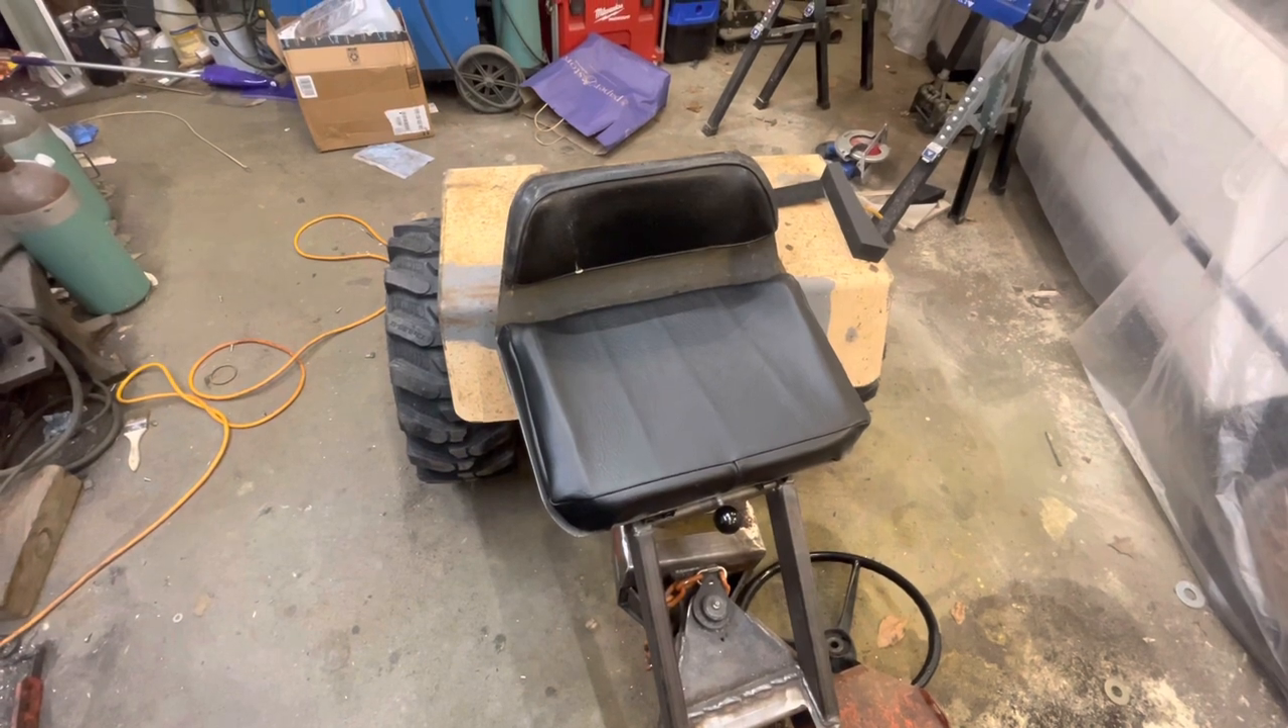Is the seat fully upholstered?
Yes.